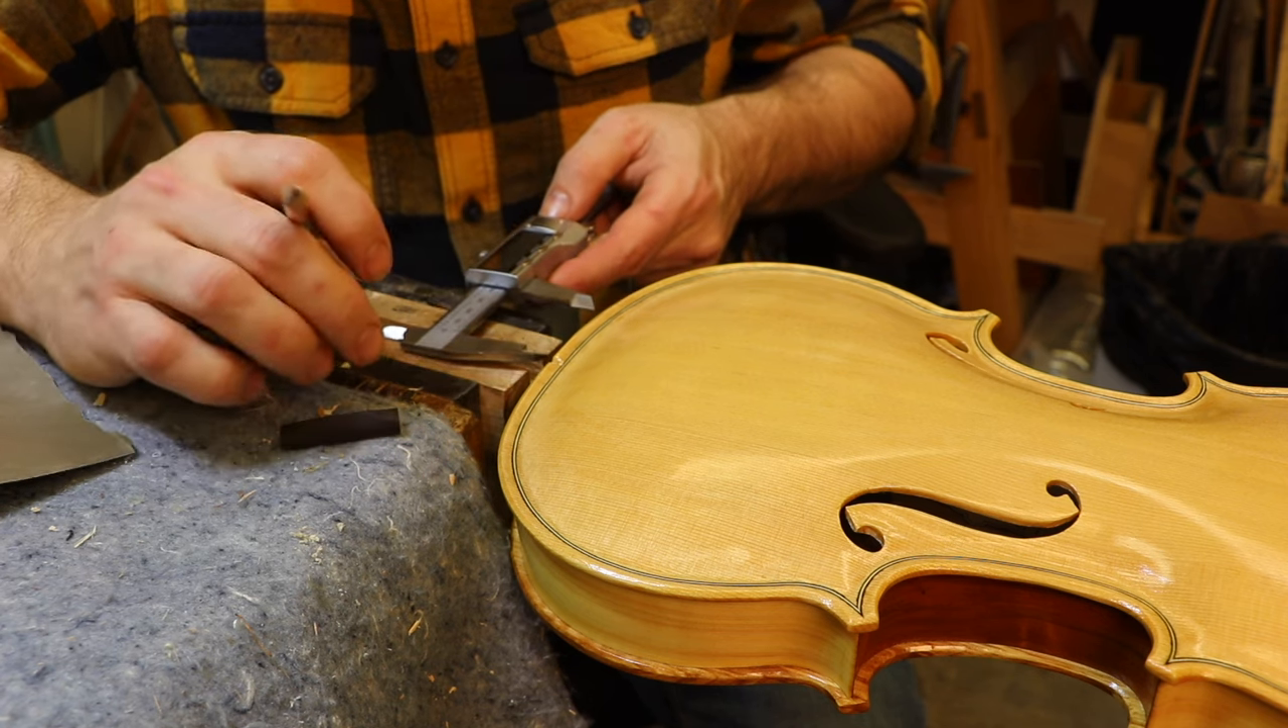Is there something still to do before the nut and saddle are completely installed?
Yes.